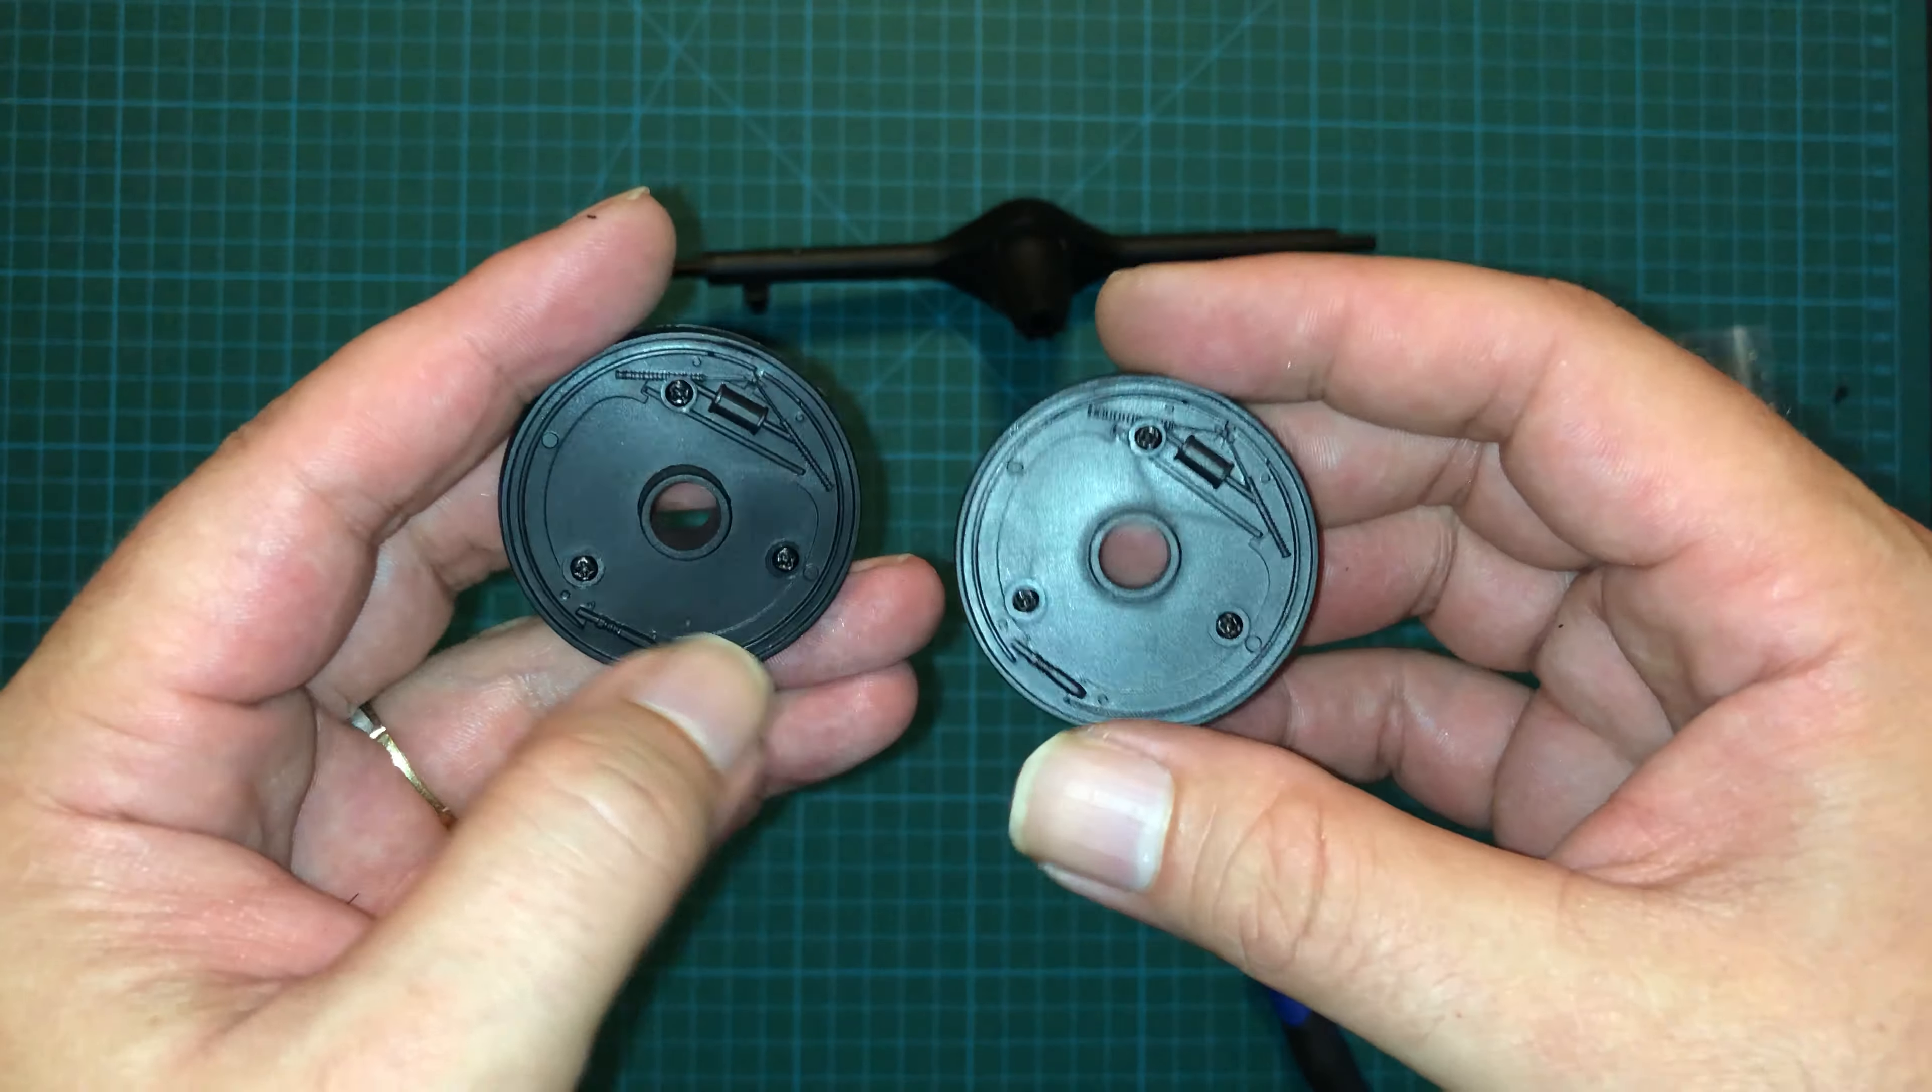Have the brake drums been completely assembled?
Yes.